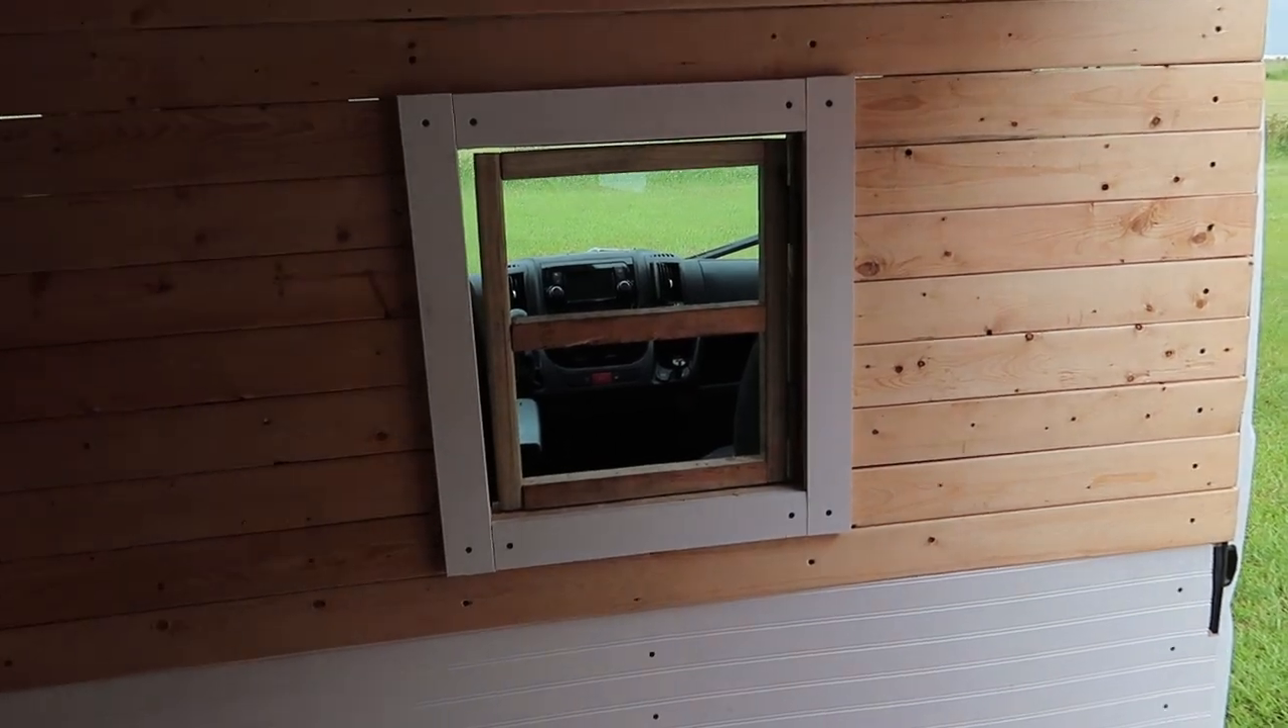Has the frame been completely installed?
Yes.